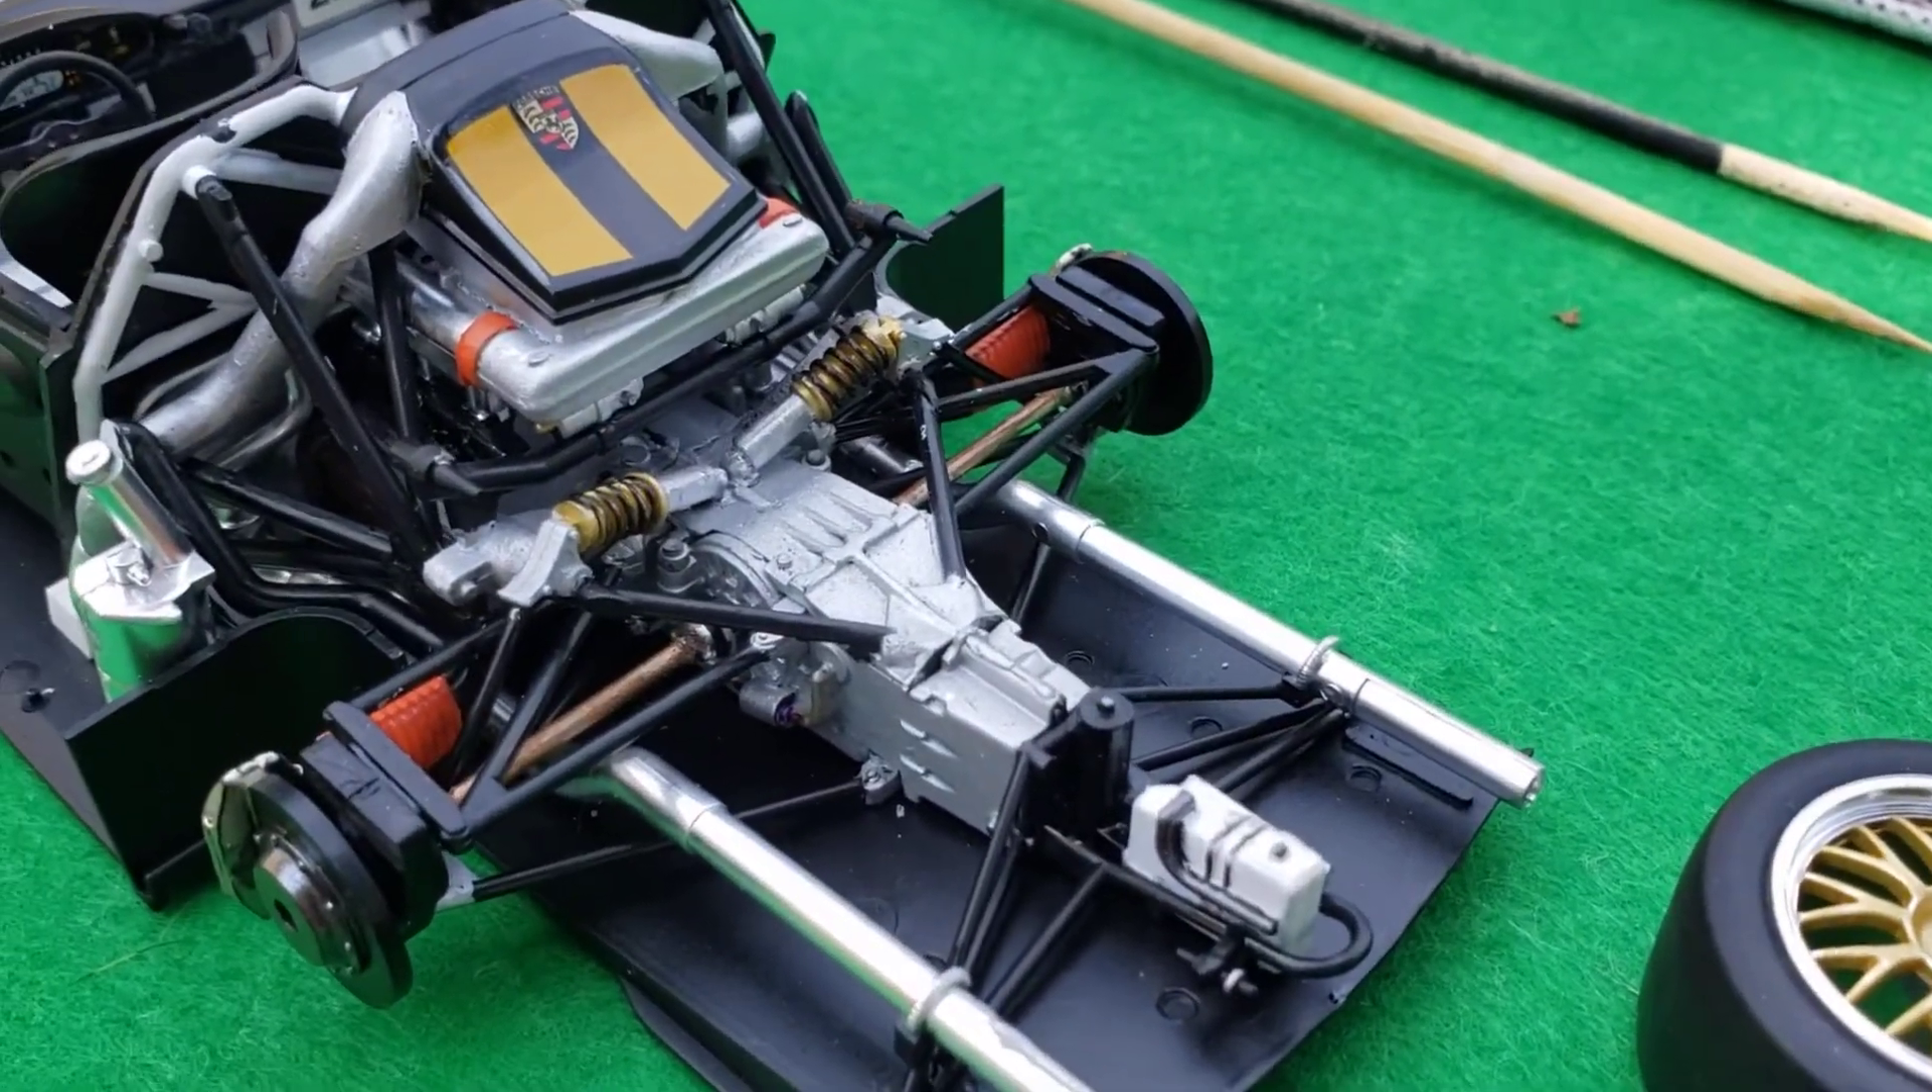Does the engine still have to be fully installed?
No.